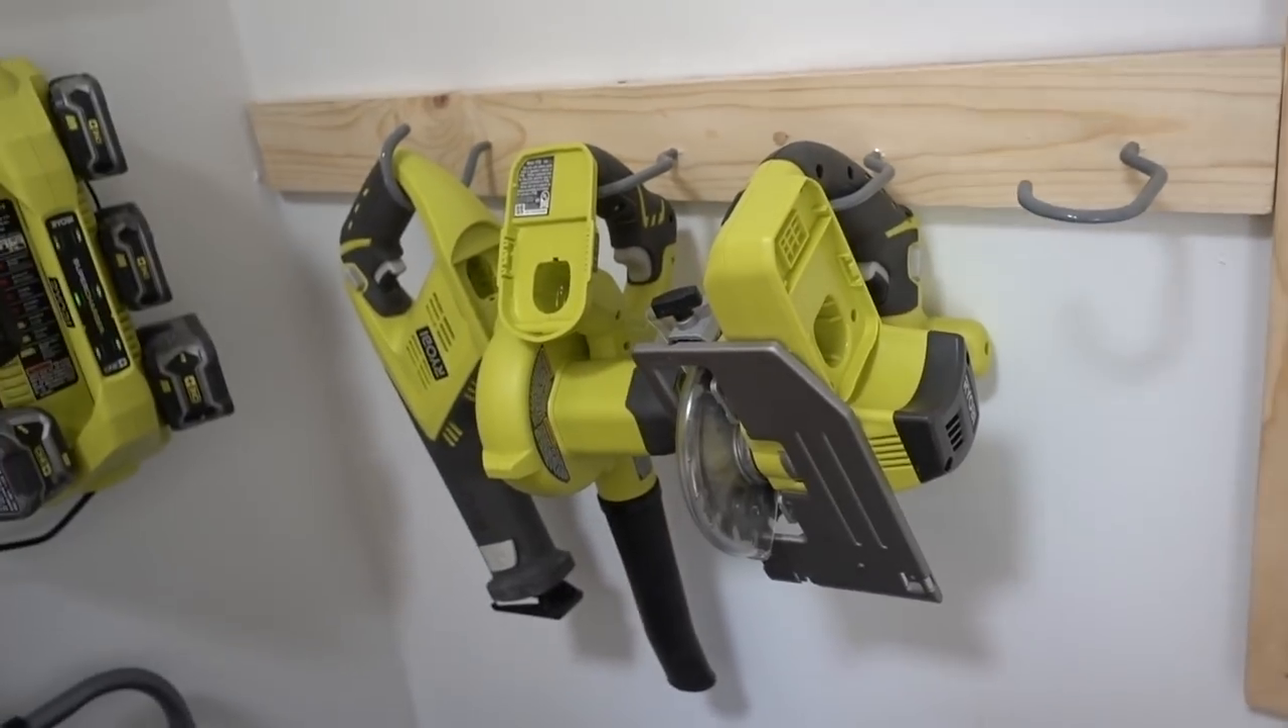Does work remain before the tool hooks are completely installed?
No.